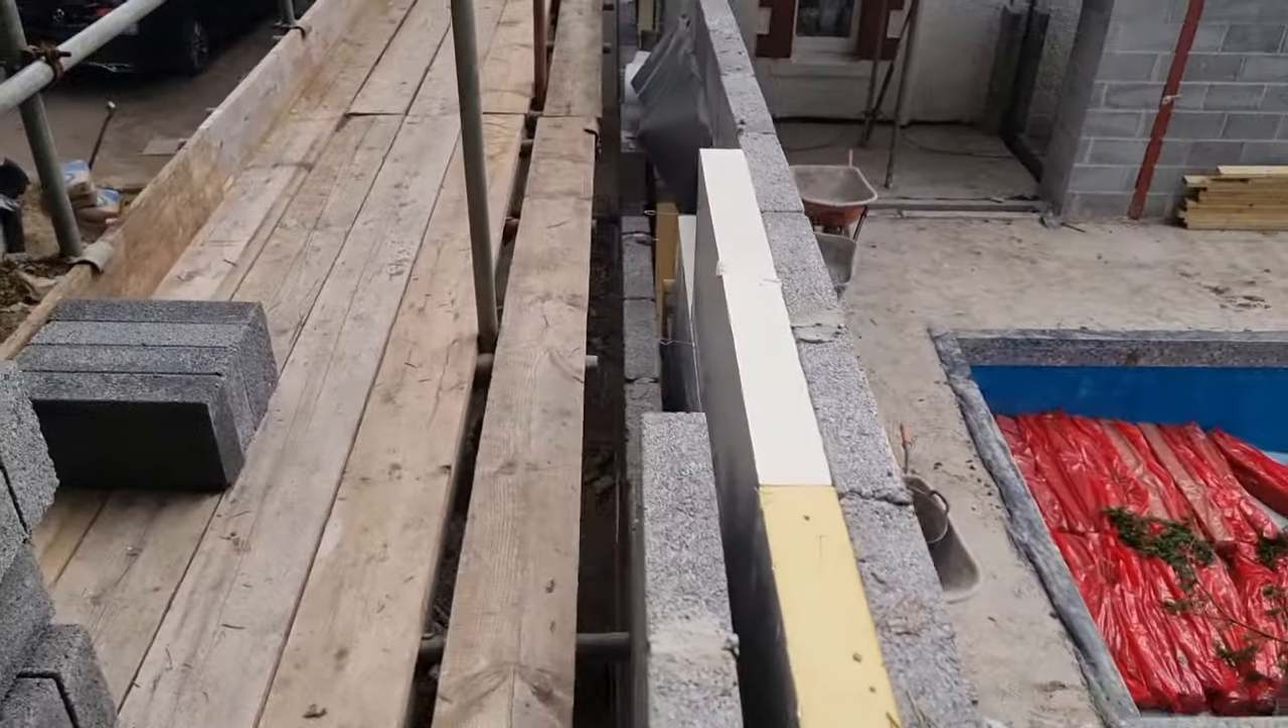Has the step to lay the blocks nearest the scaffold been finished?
No.